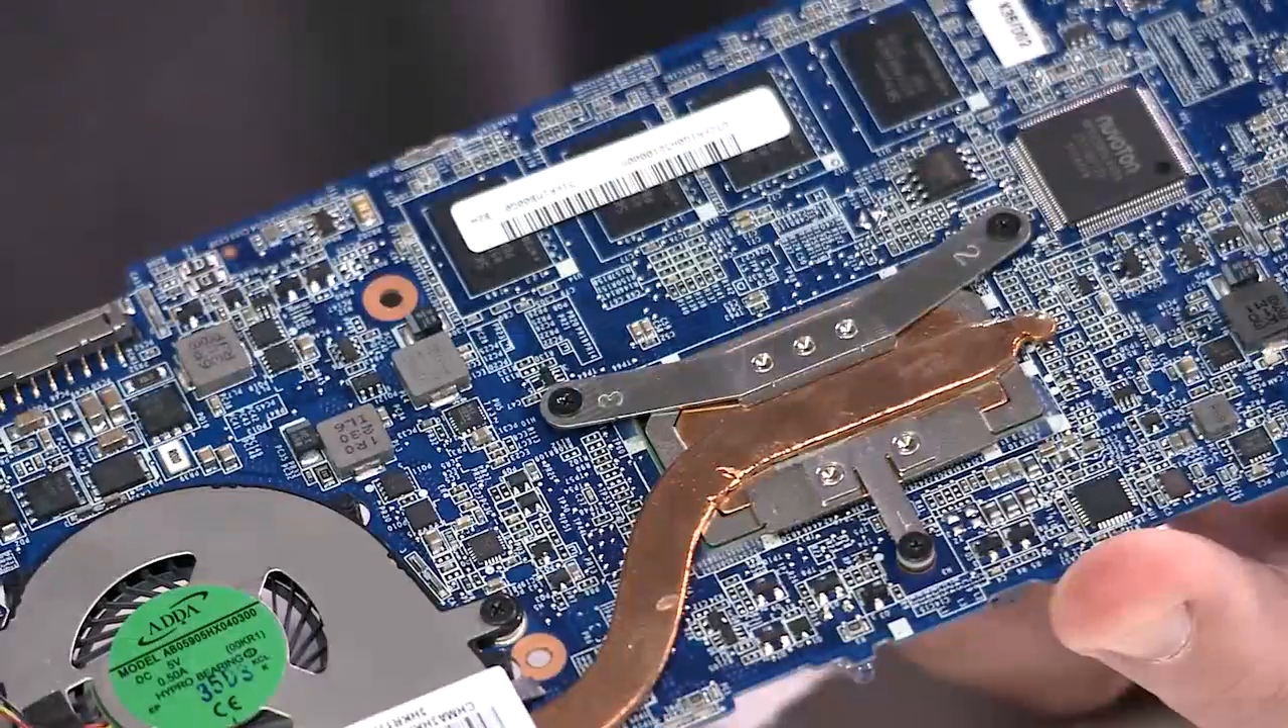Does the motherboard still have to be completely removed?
No.